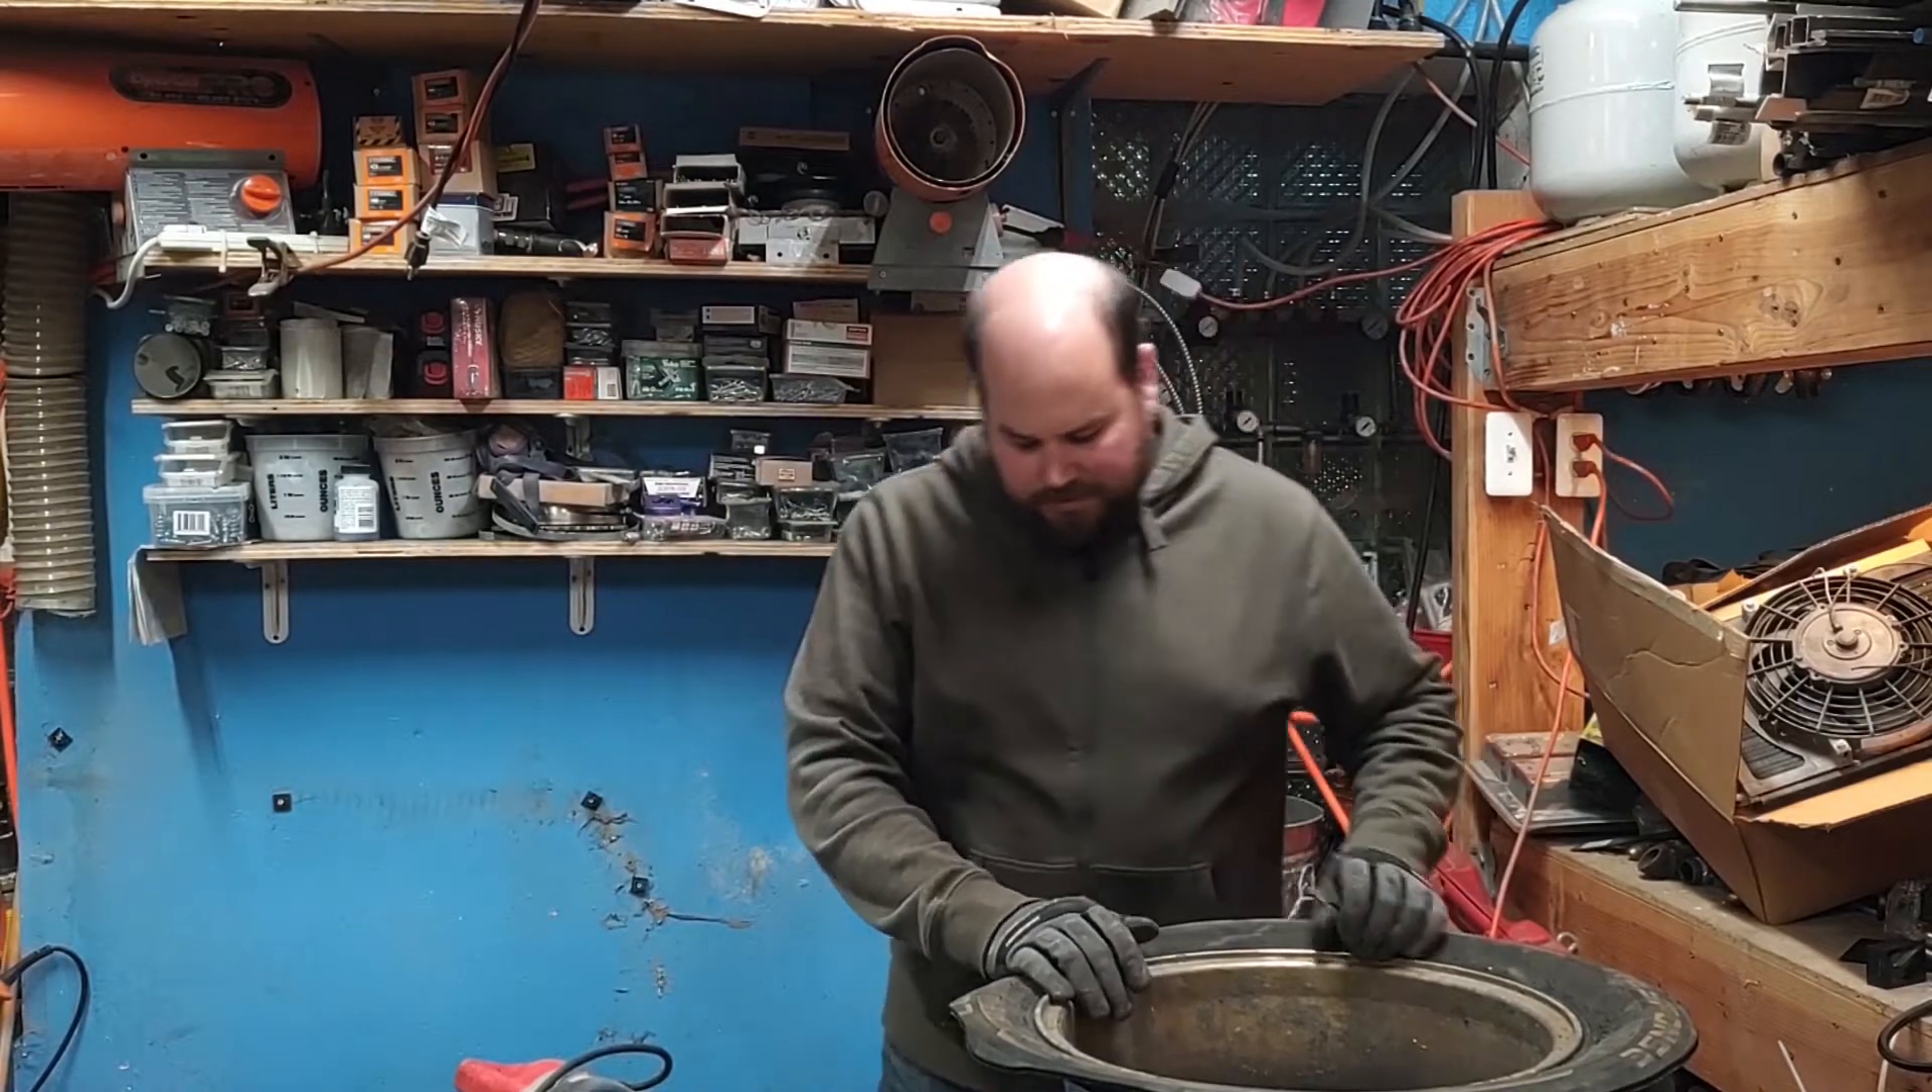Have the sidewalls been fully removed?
No.